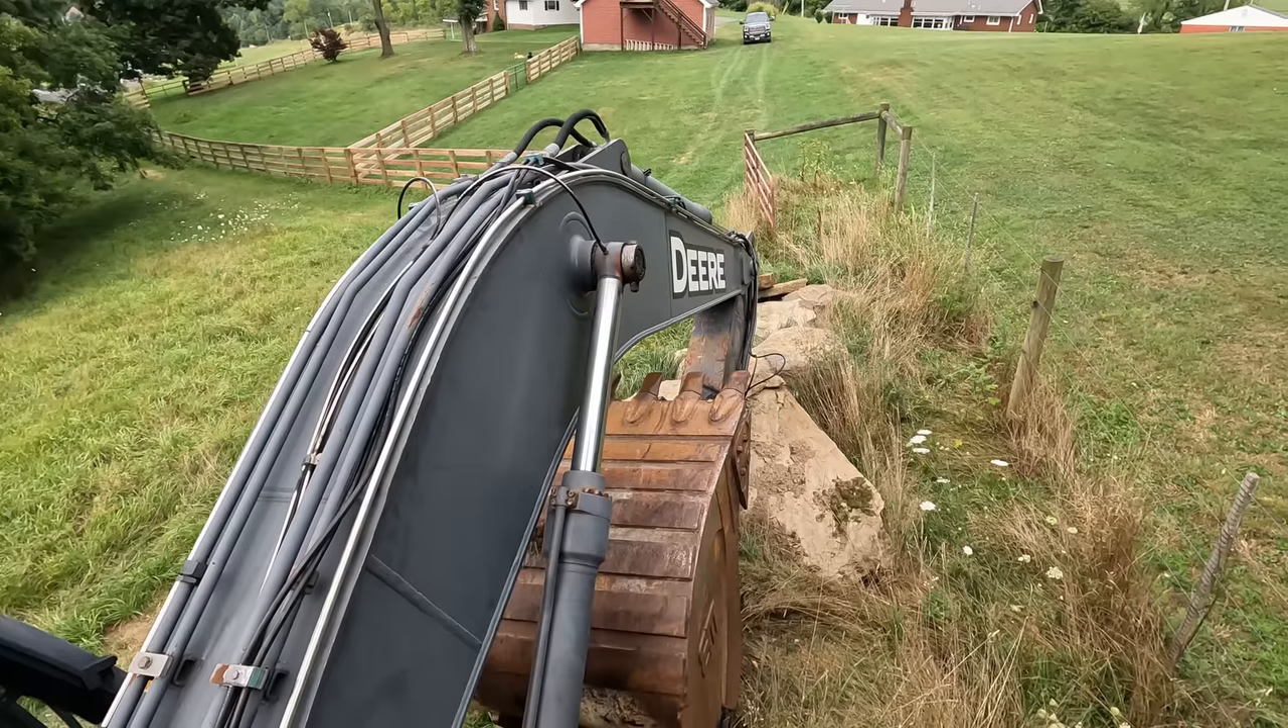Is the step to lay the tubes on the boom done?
Yes.